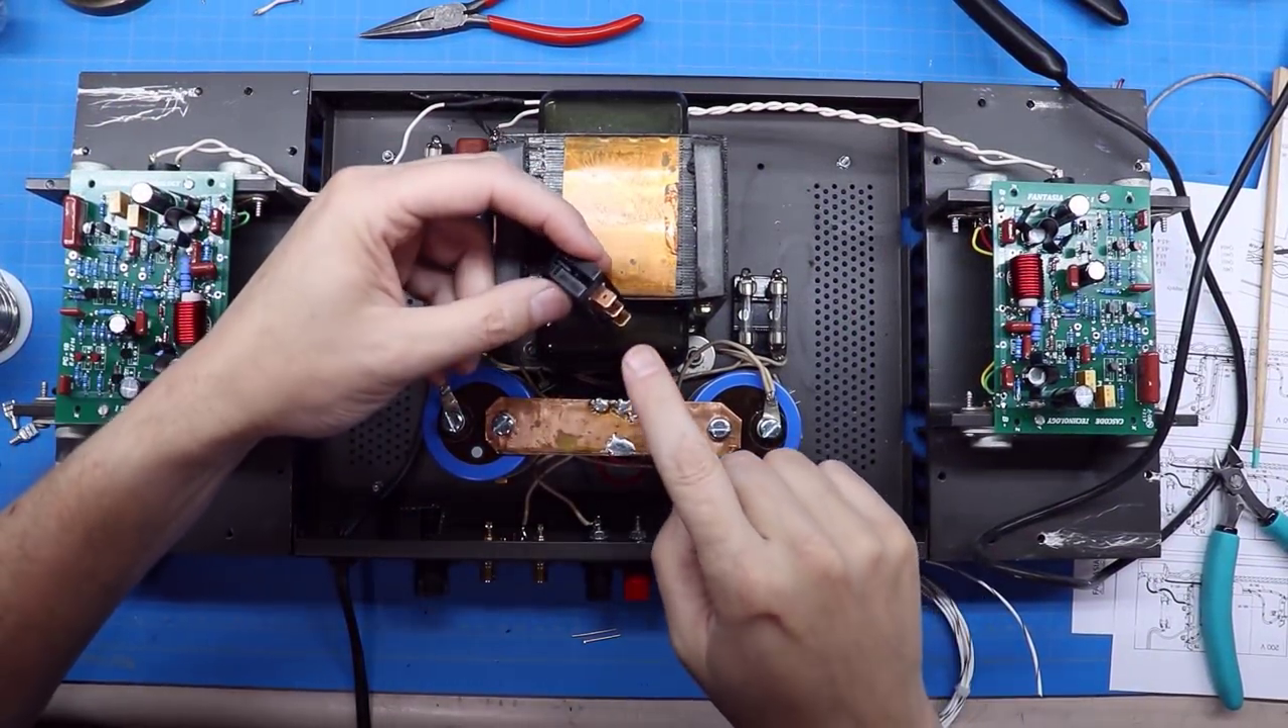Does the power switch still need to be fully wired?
Yes.